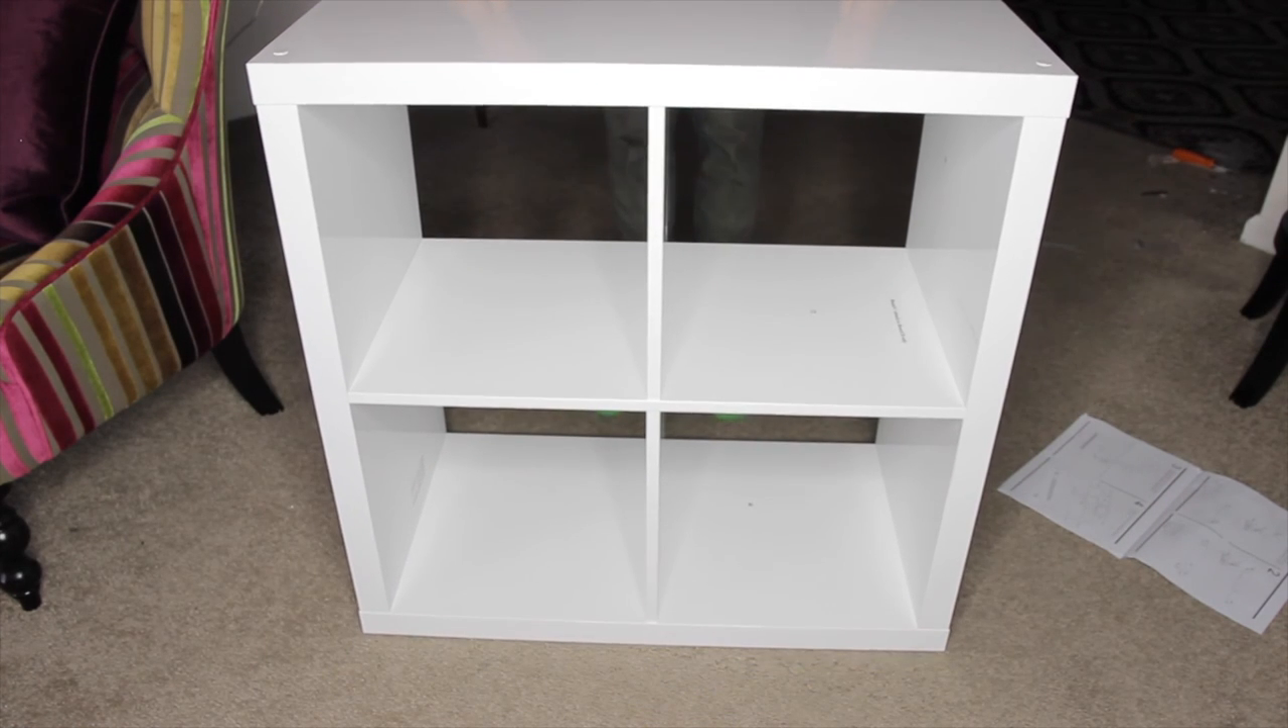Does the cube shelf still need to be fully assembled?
No.